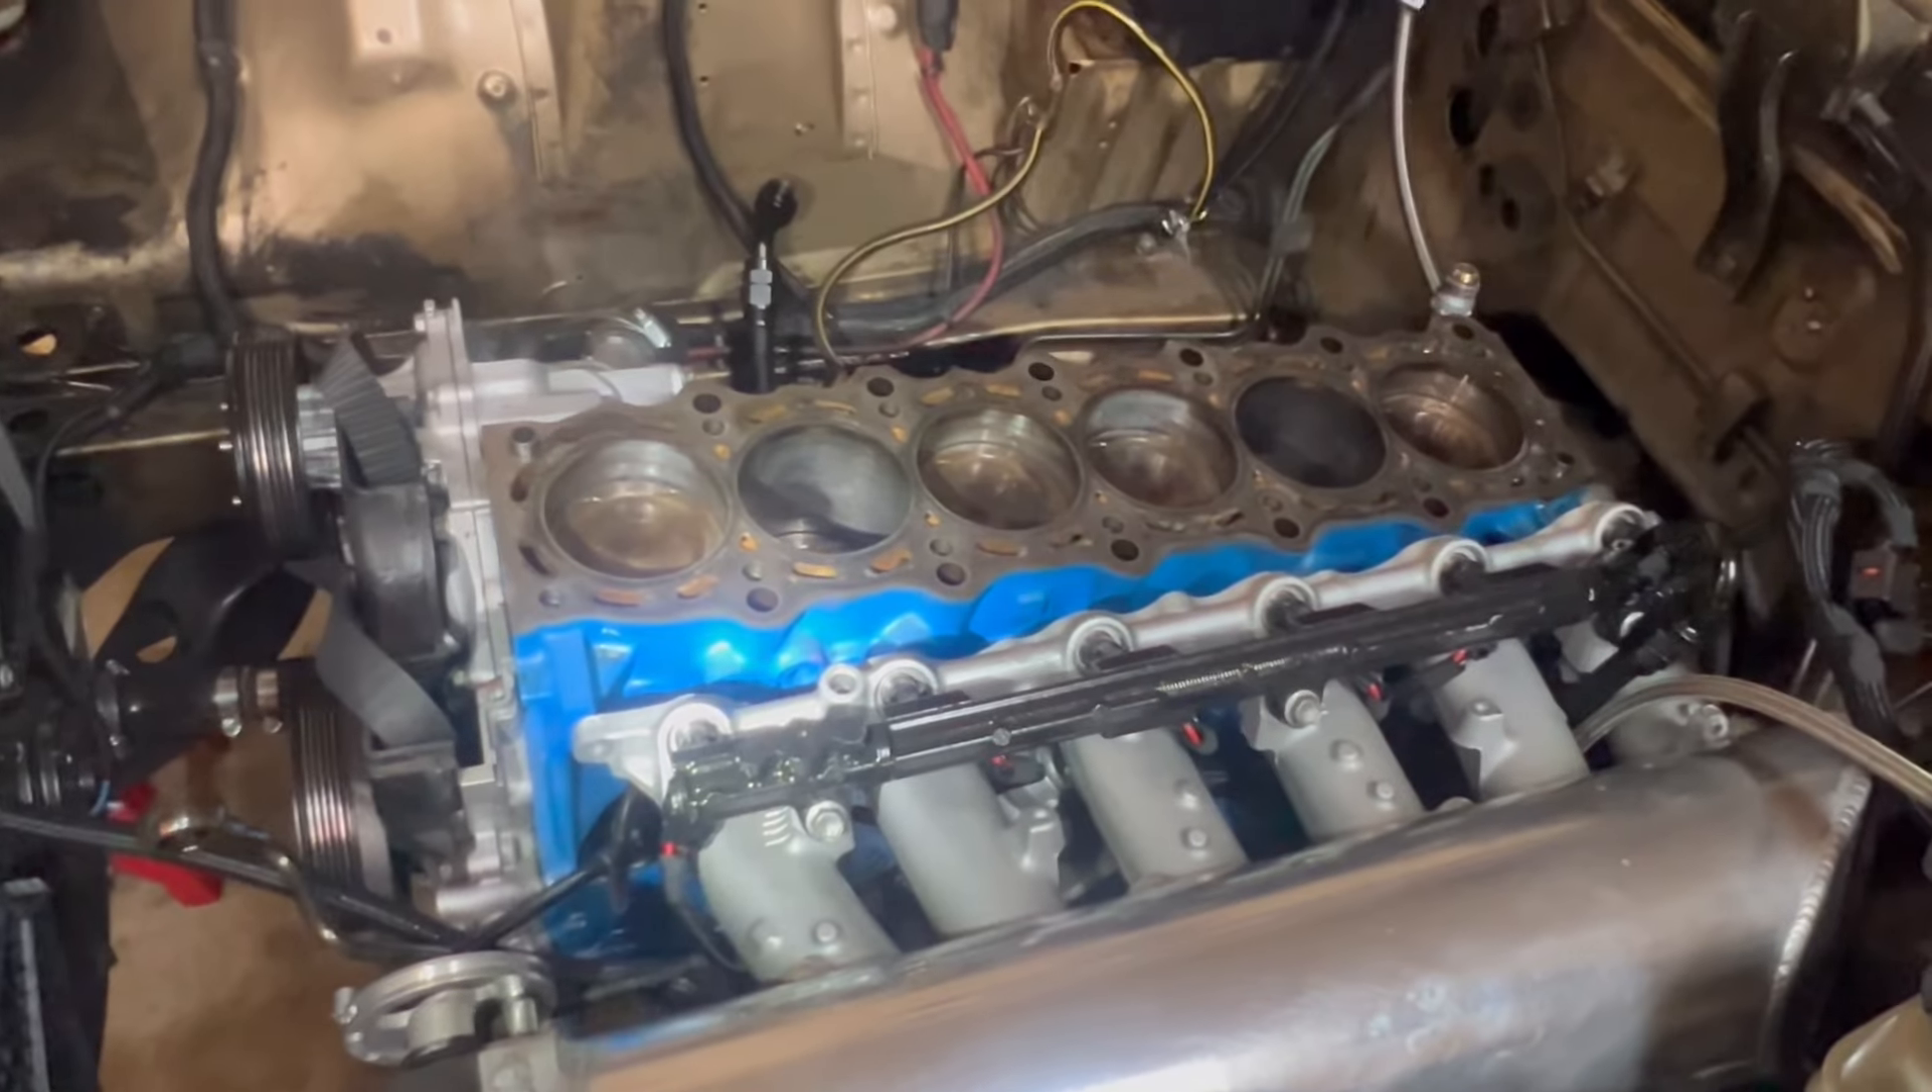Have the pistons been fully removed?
No.